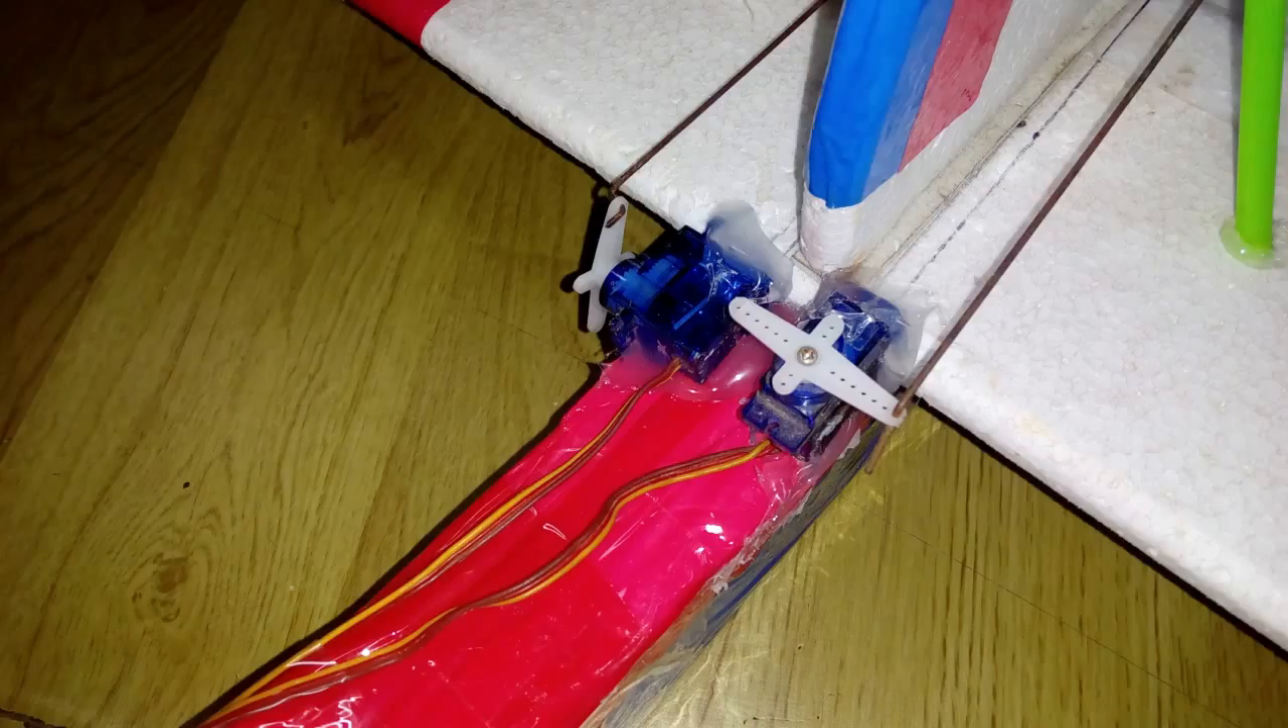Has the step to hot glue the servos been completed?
Yes.